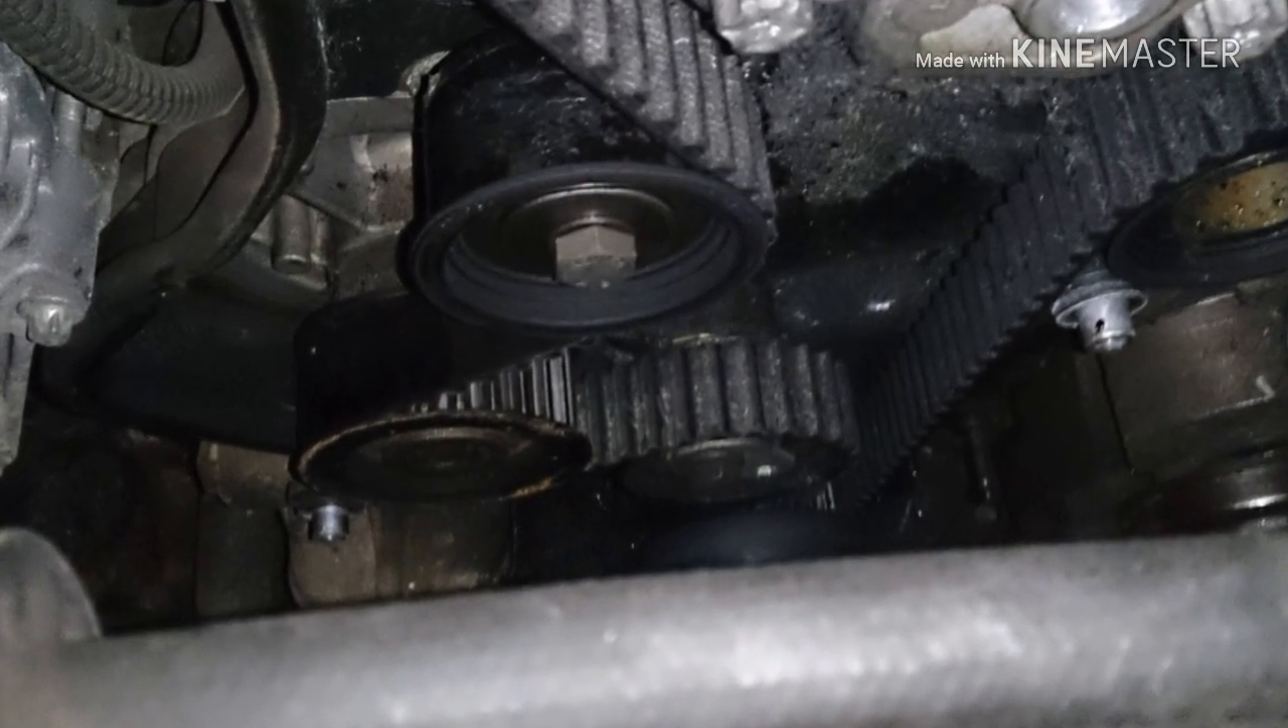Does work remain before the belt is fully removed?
Yes.